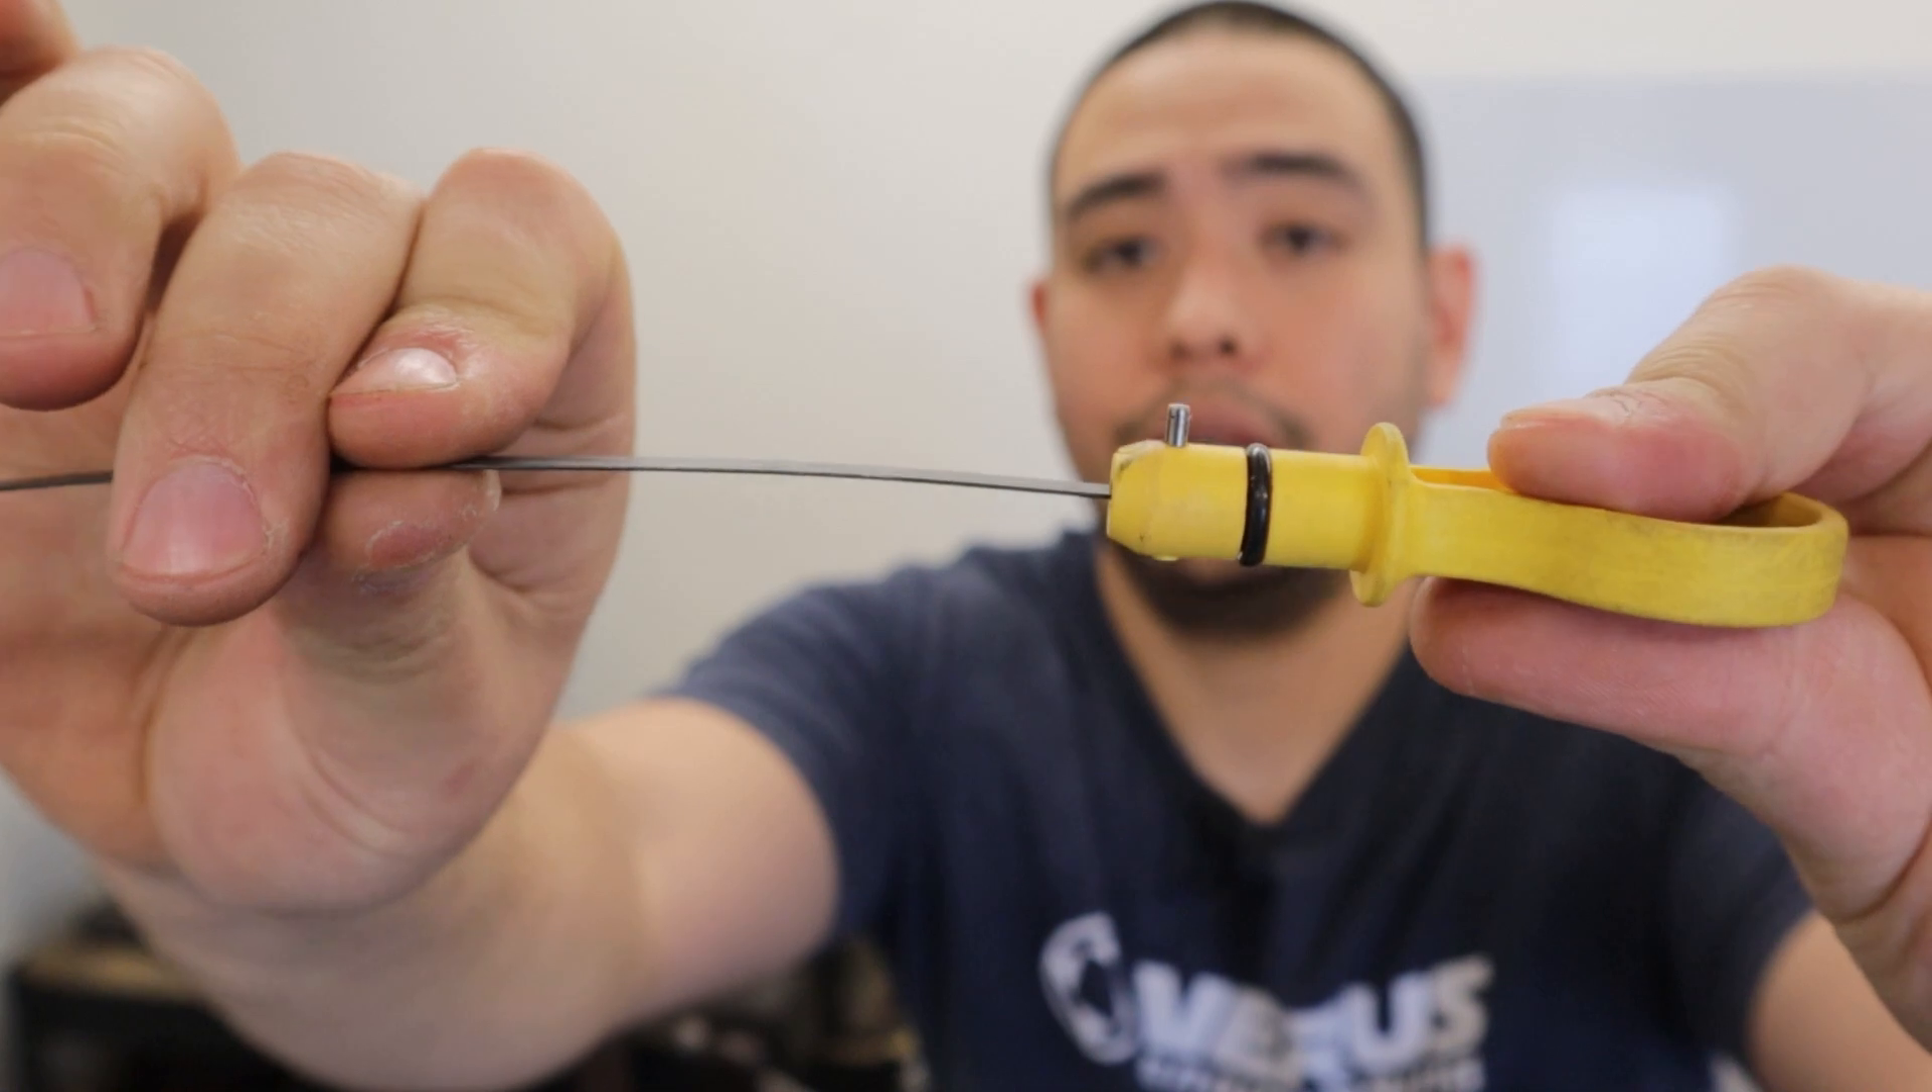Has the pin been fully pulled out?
No.